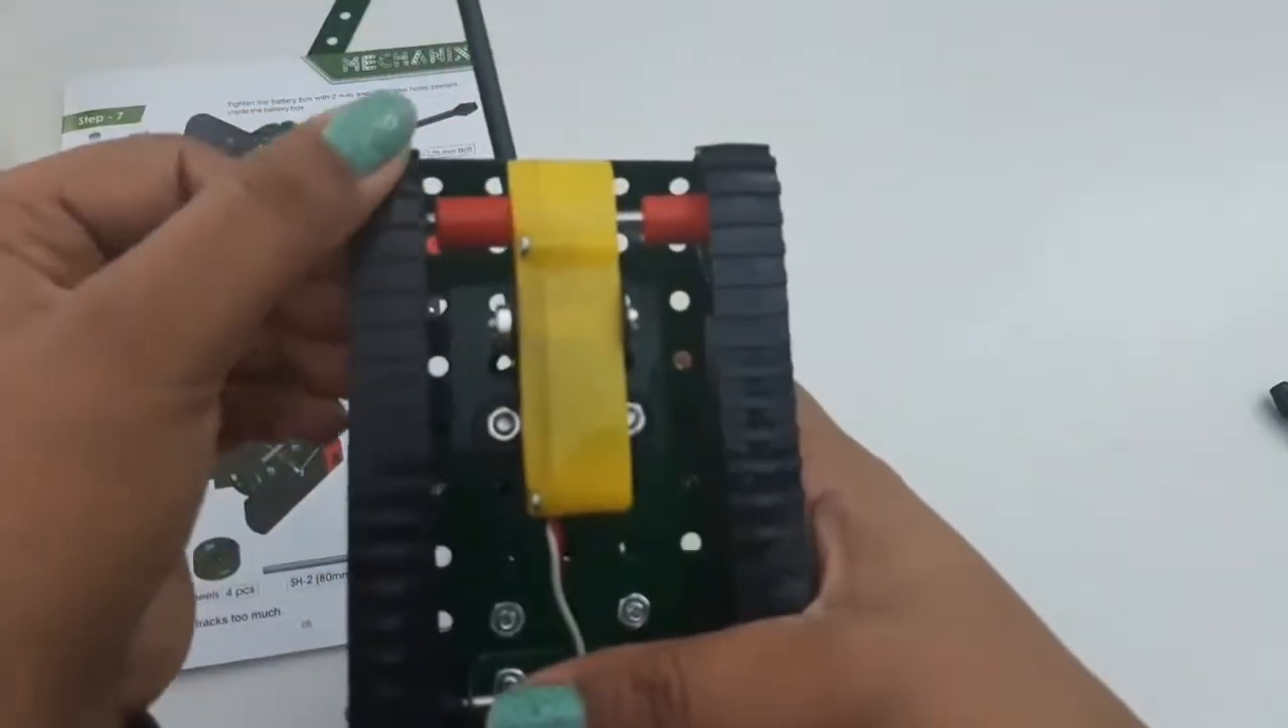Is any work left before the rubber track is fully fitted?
No.